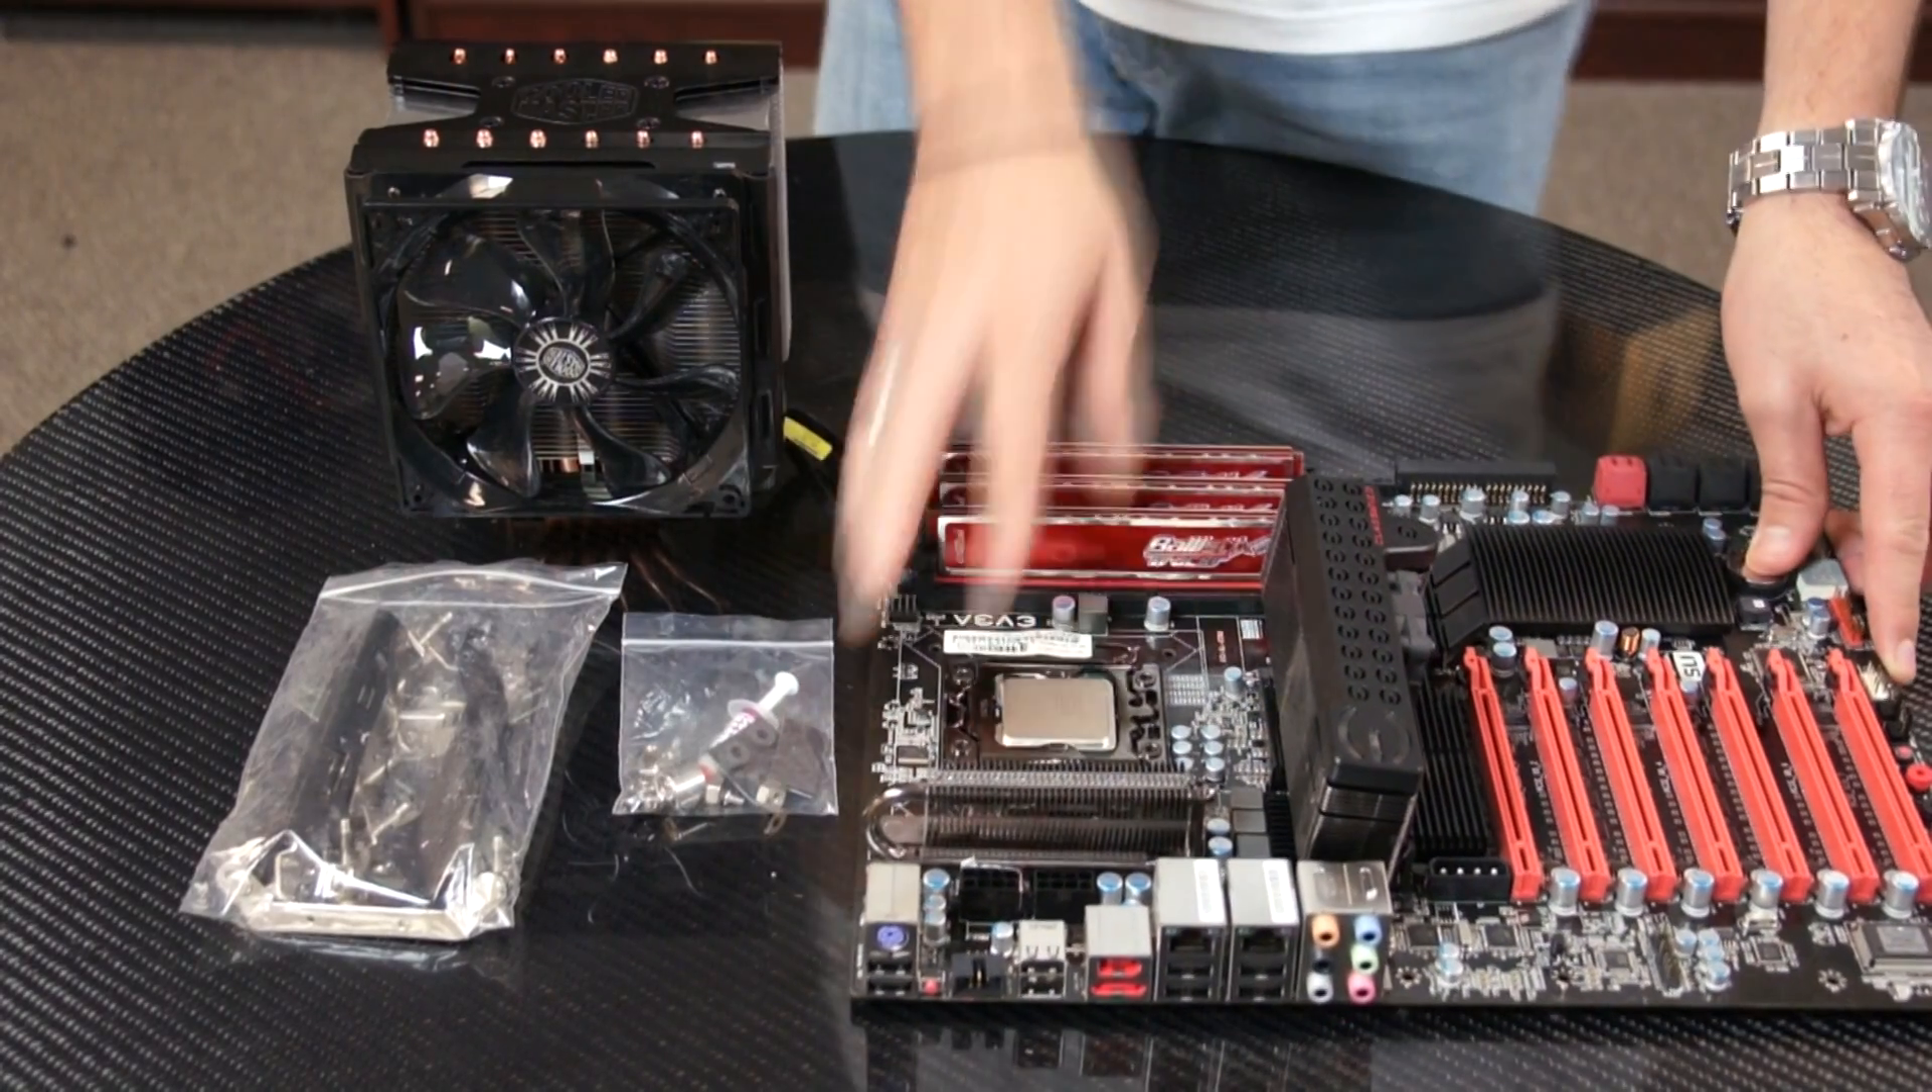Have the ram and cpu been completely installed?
Yes.